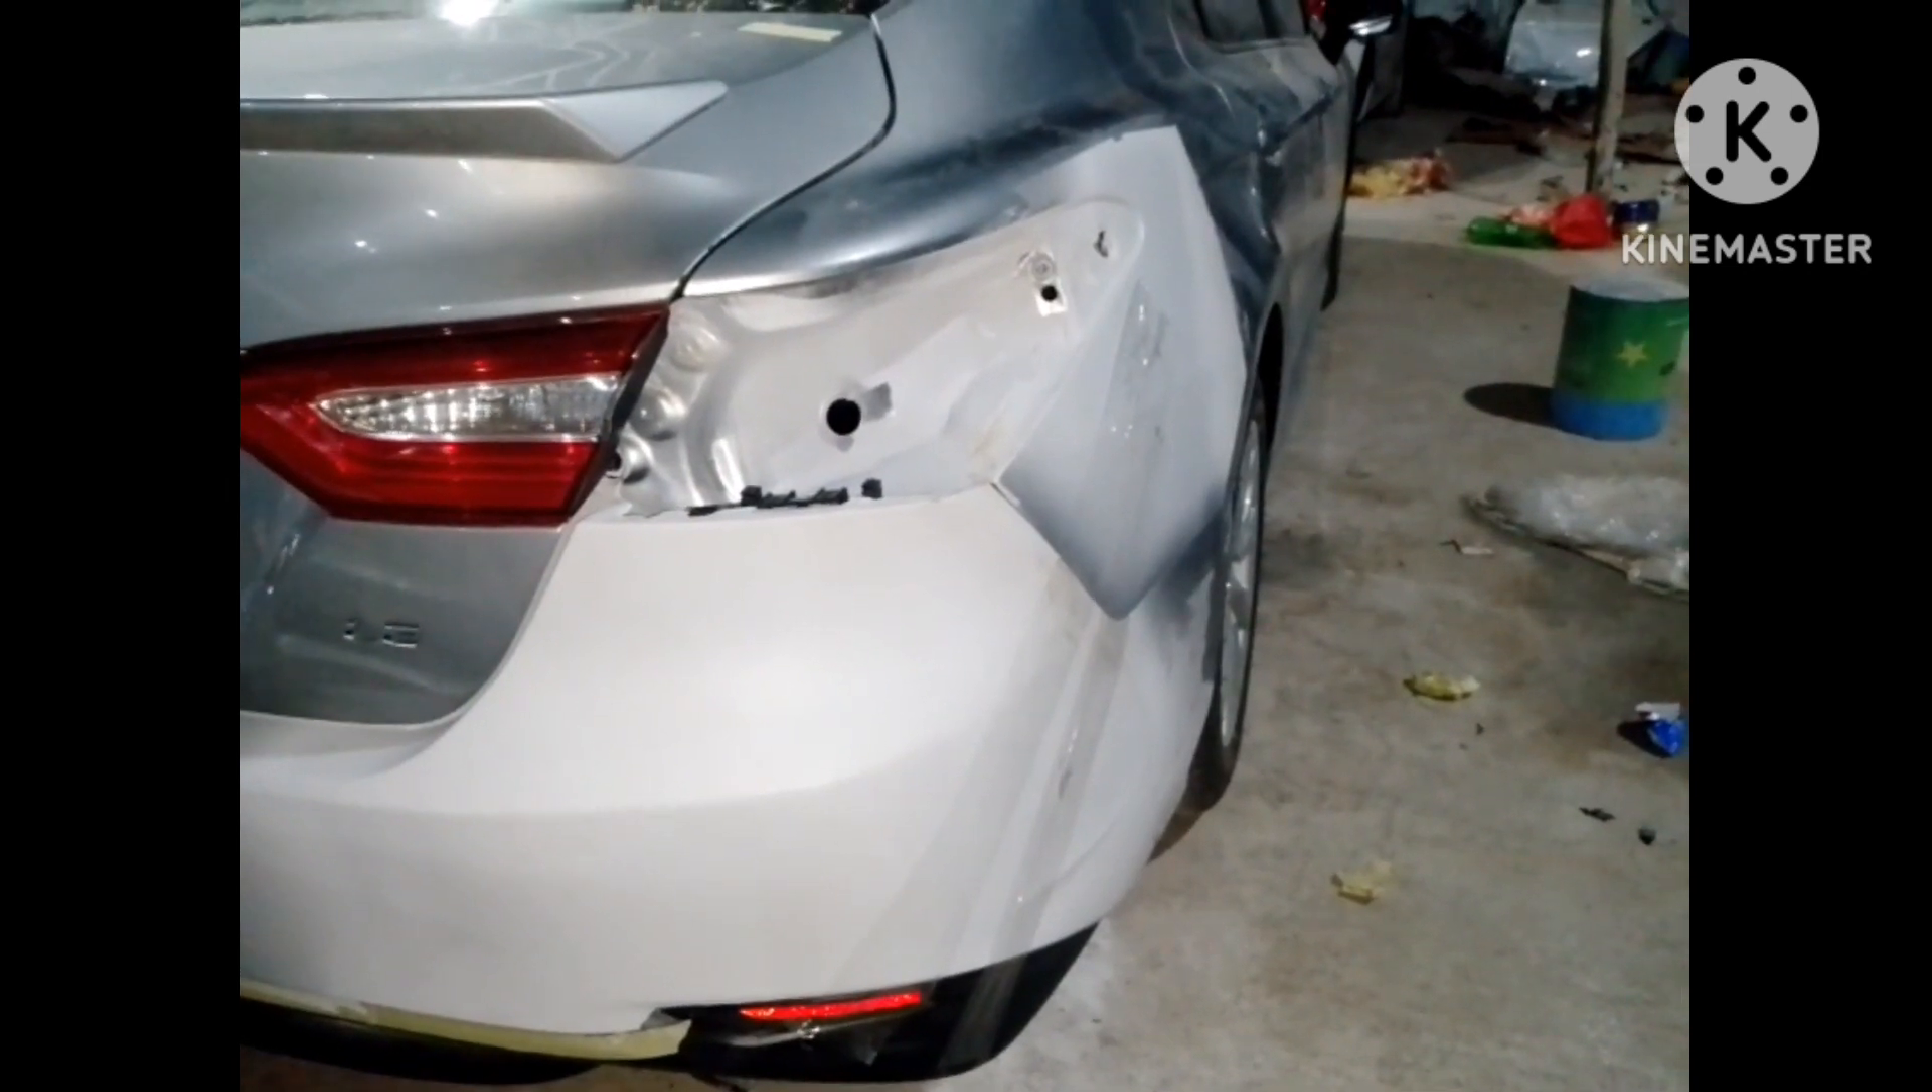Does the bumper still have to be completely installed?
No.